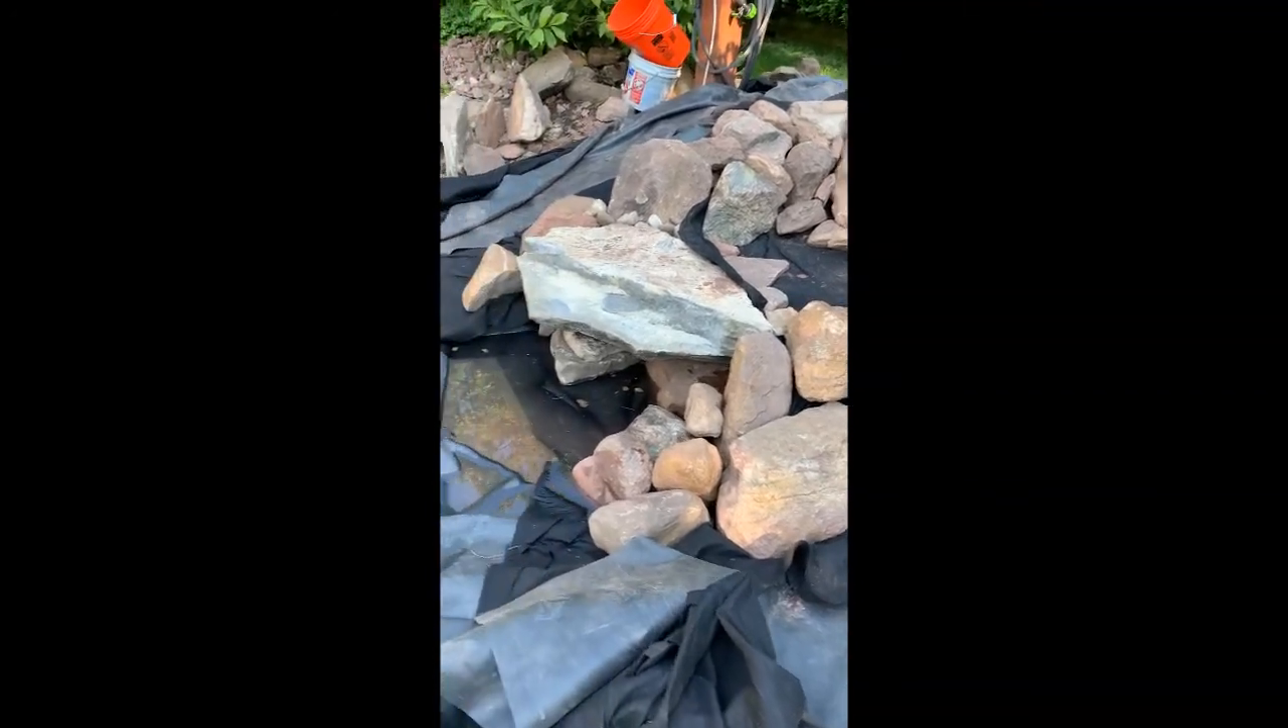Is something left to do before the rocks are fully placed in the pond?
Yes.